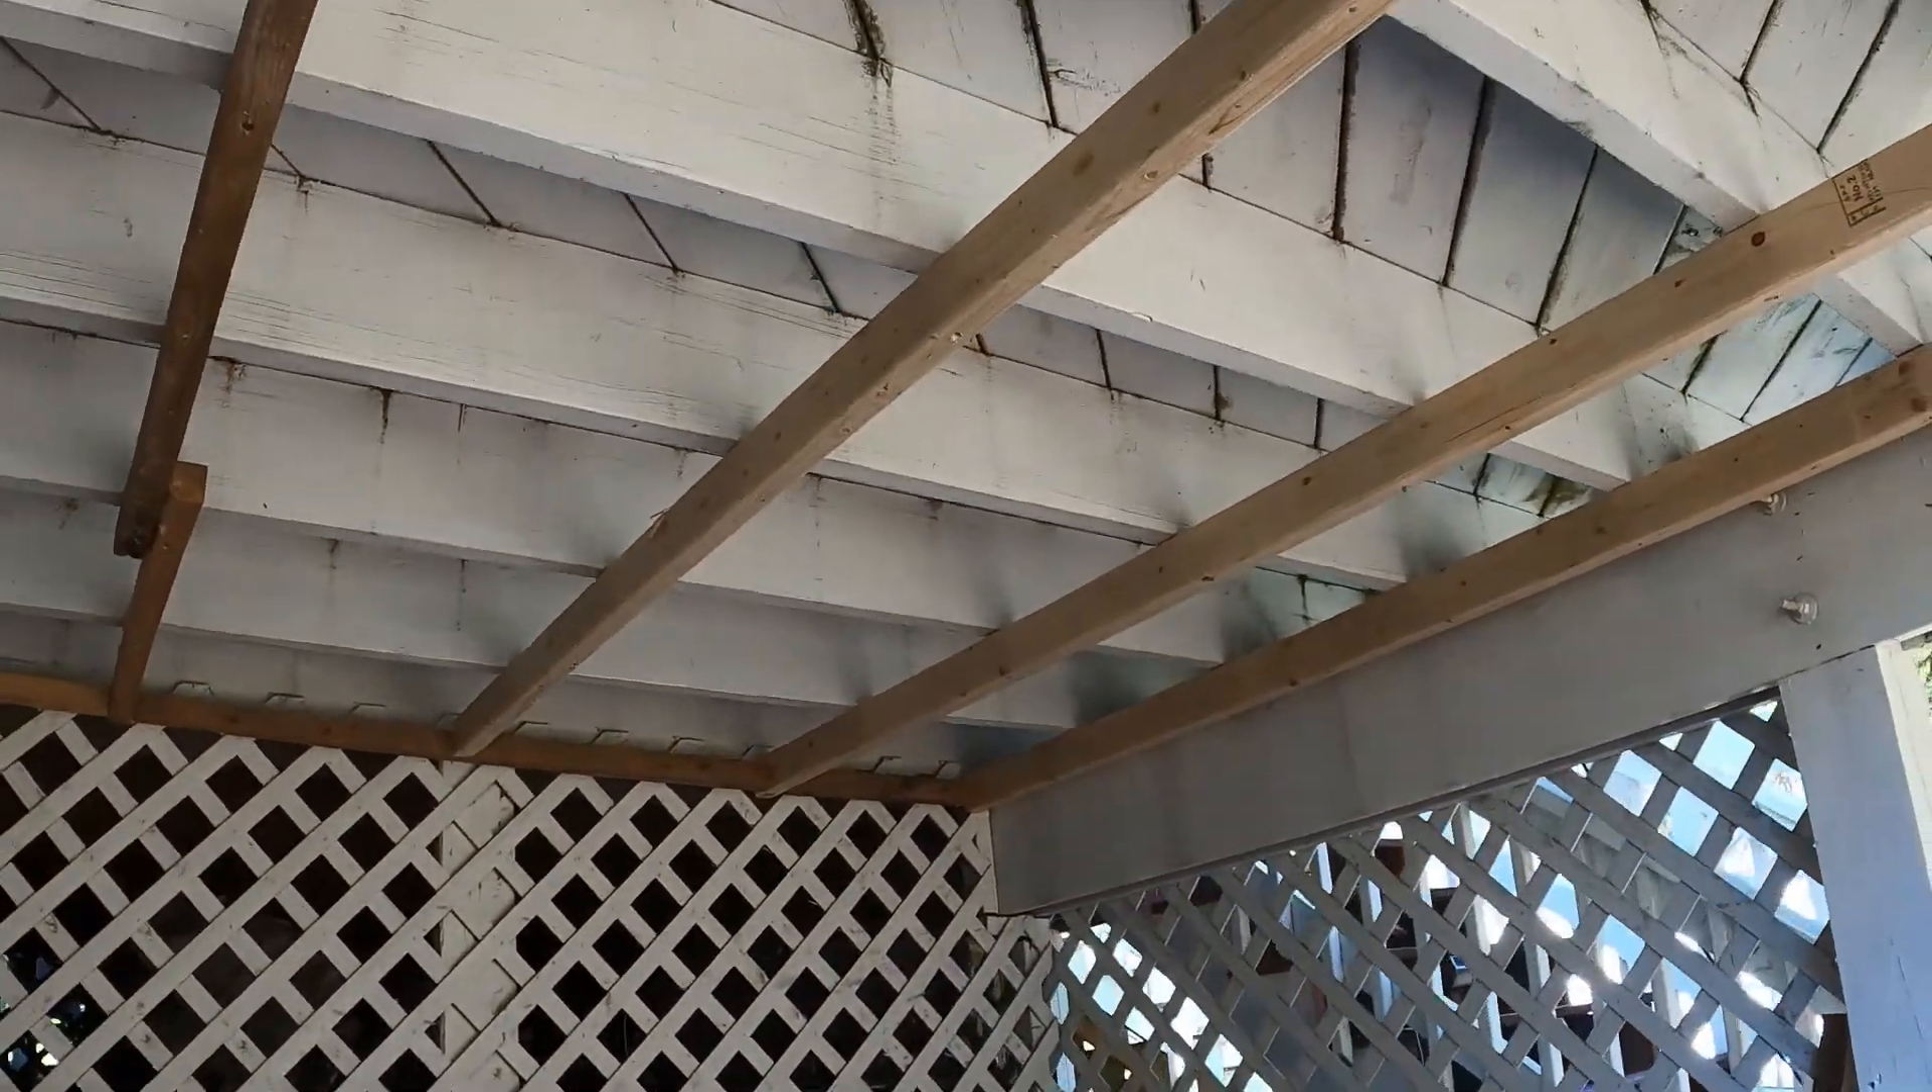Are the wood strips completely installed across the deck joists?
Yes.